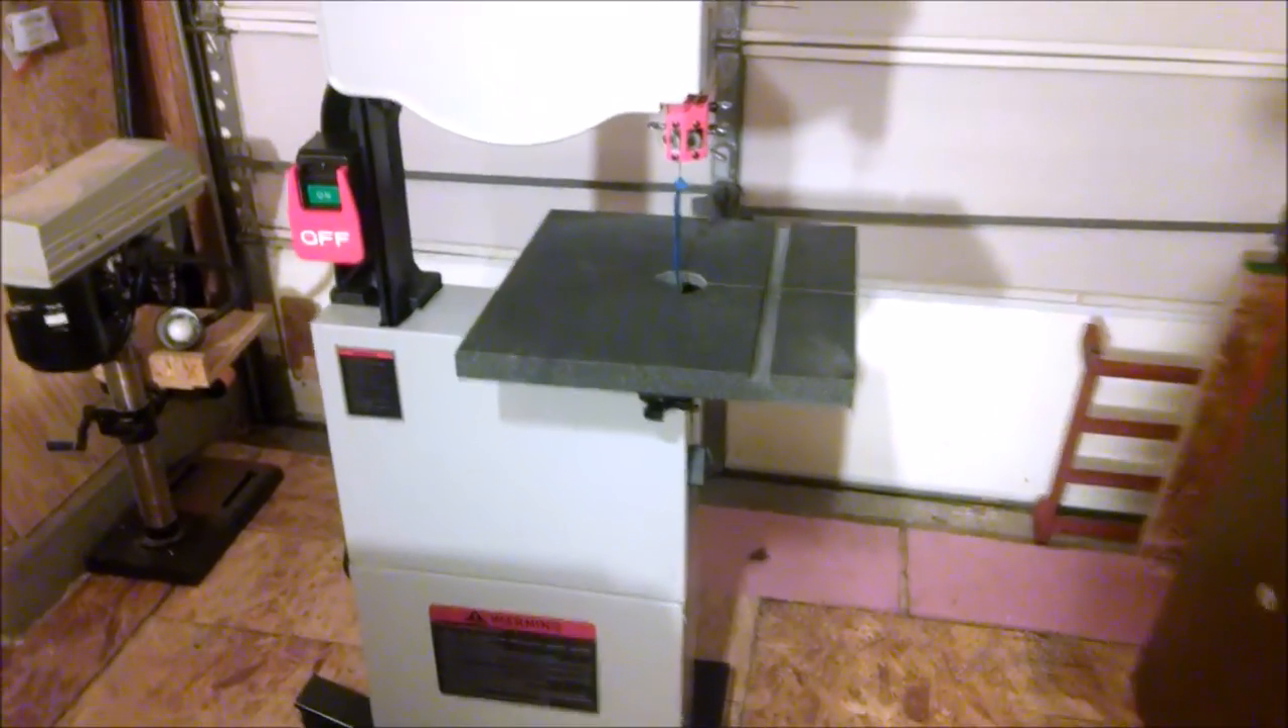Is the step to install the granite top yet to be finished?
No.